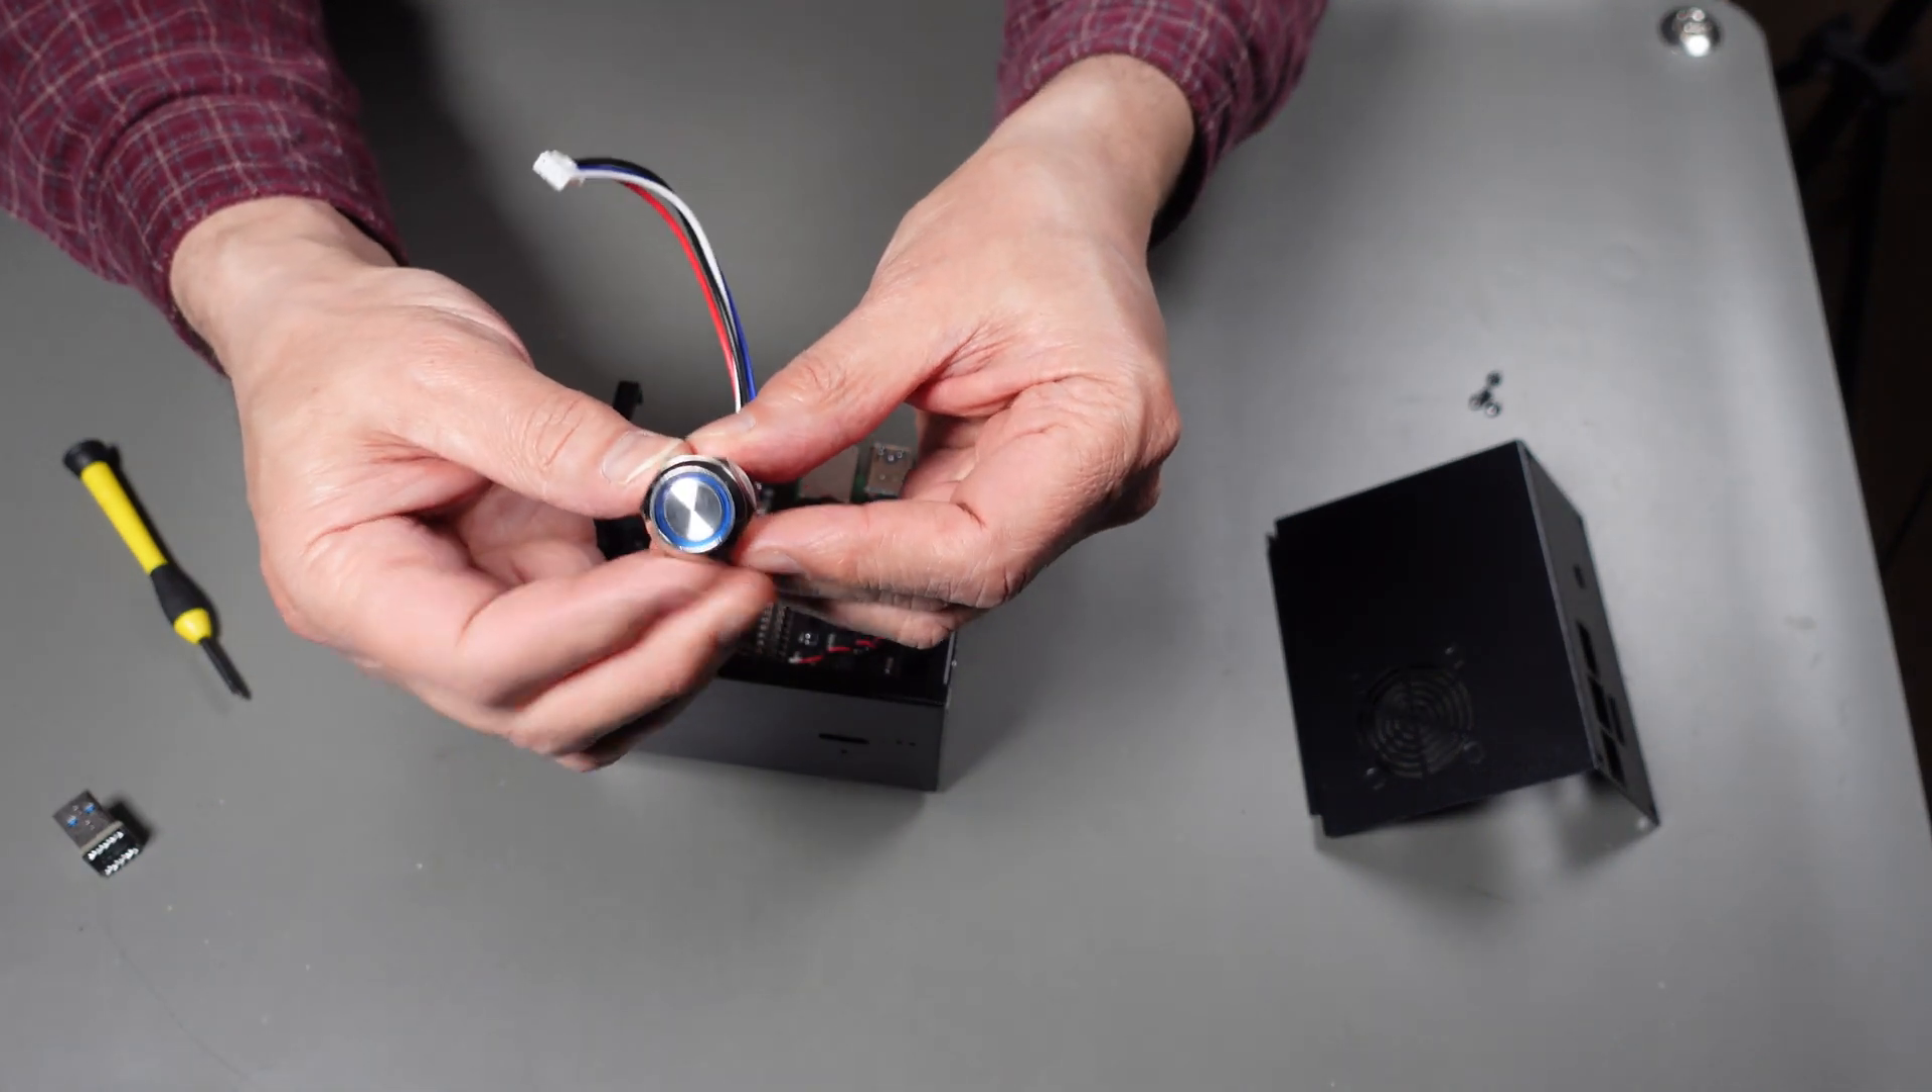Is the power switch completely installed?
No.